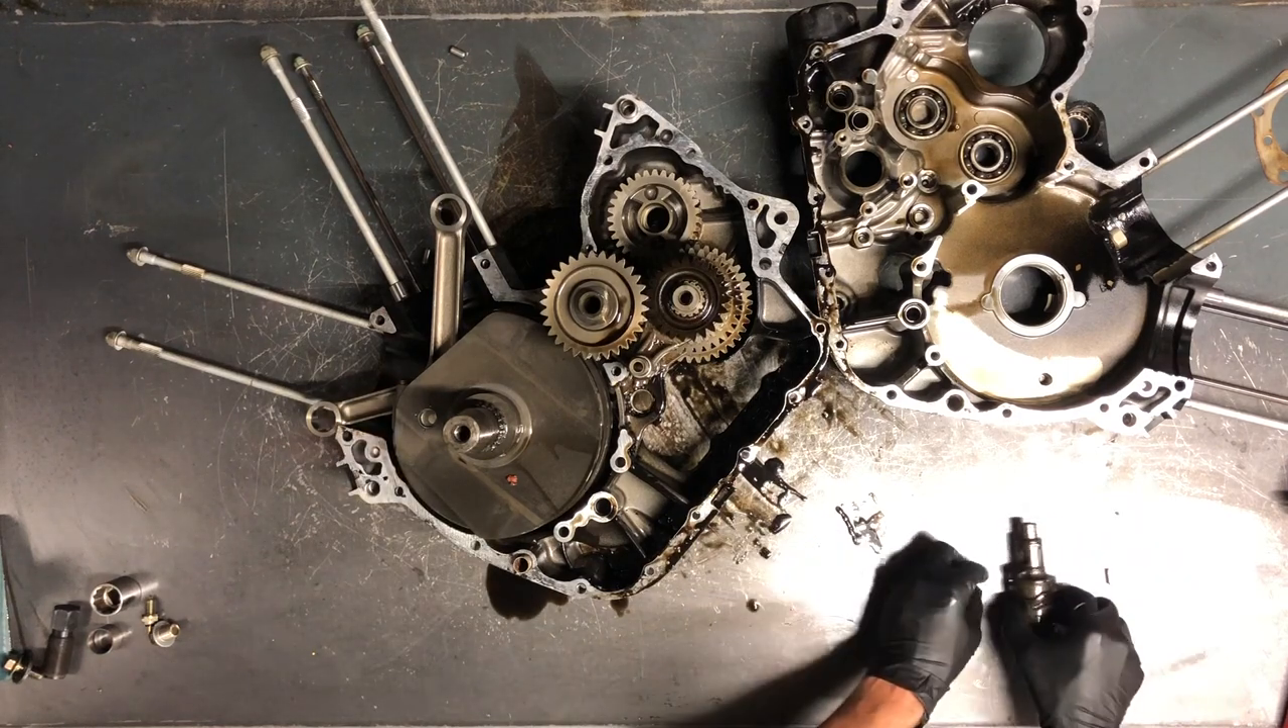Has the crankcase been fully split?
Yes.